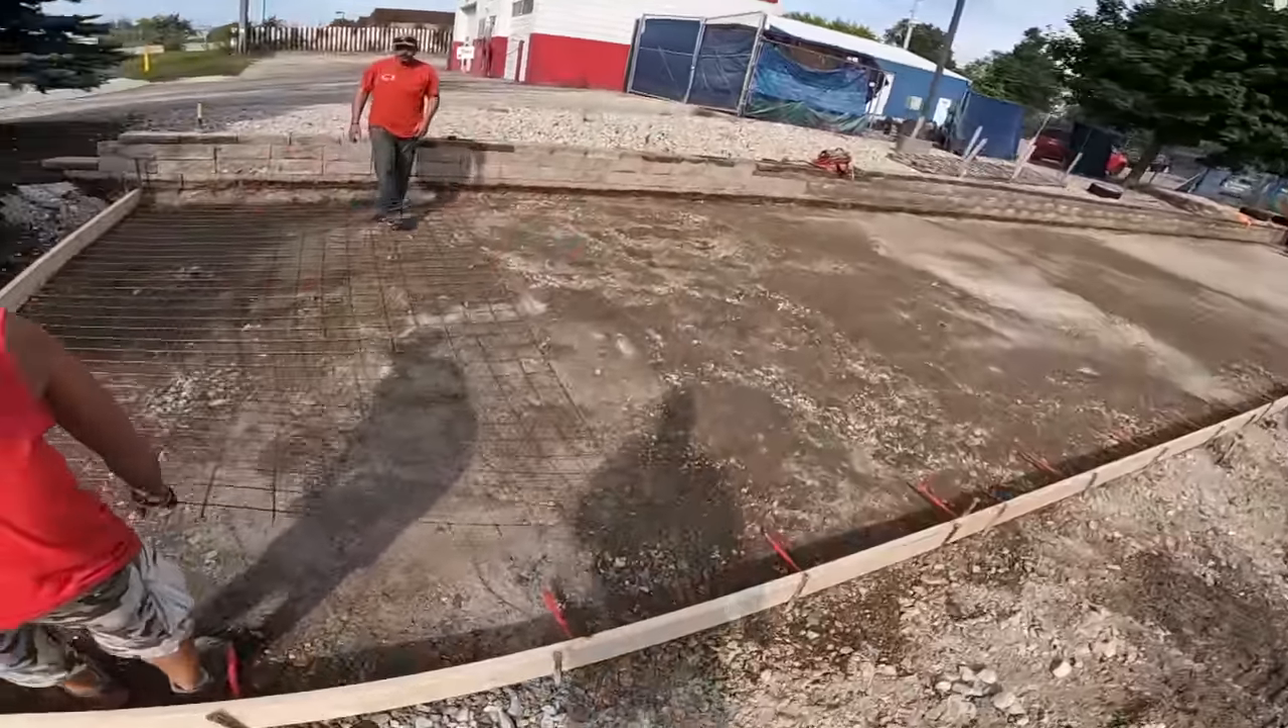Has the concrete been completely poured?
No.